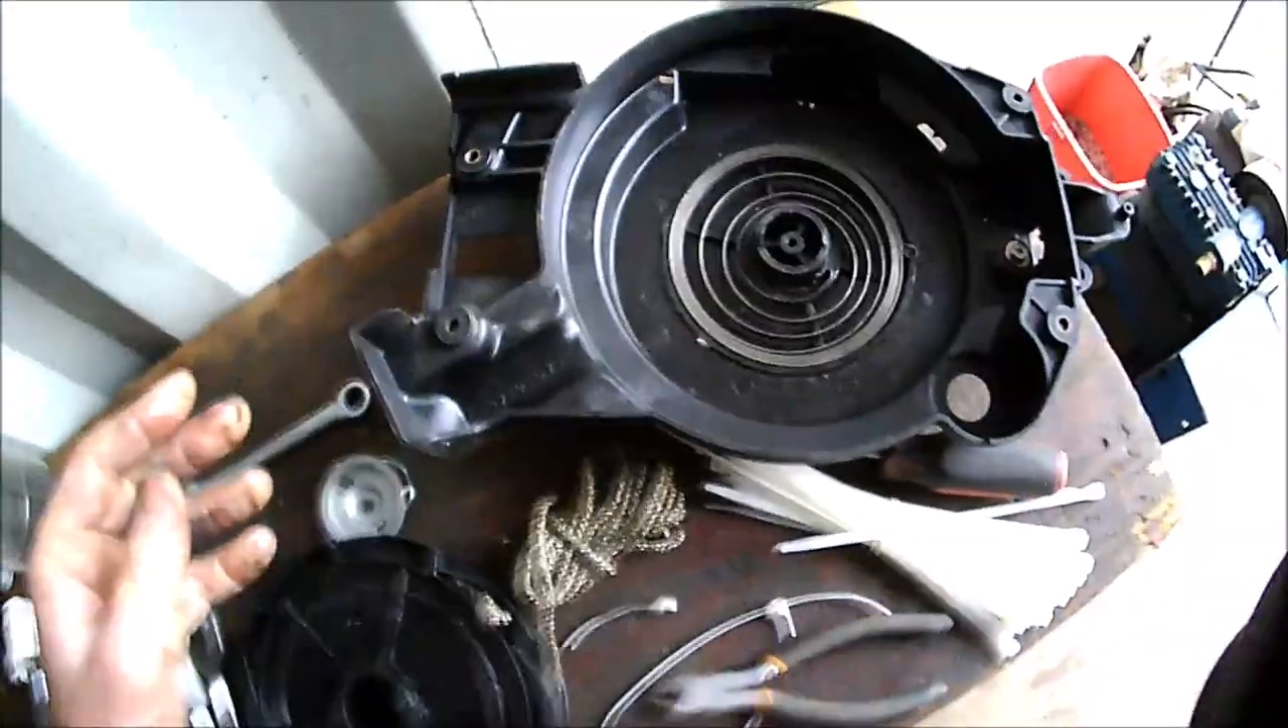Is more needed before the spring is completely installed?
No.